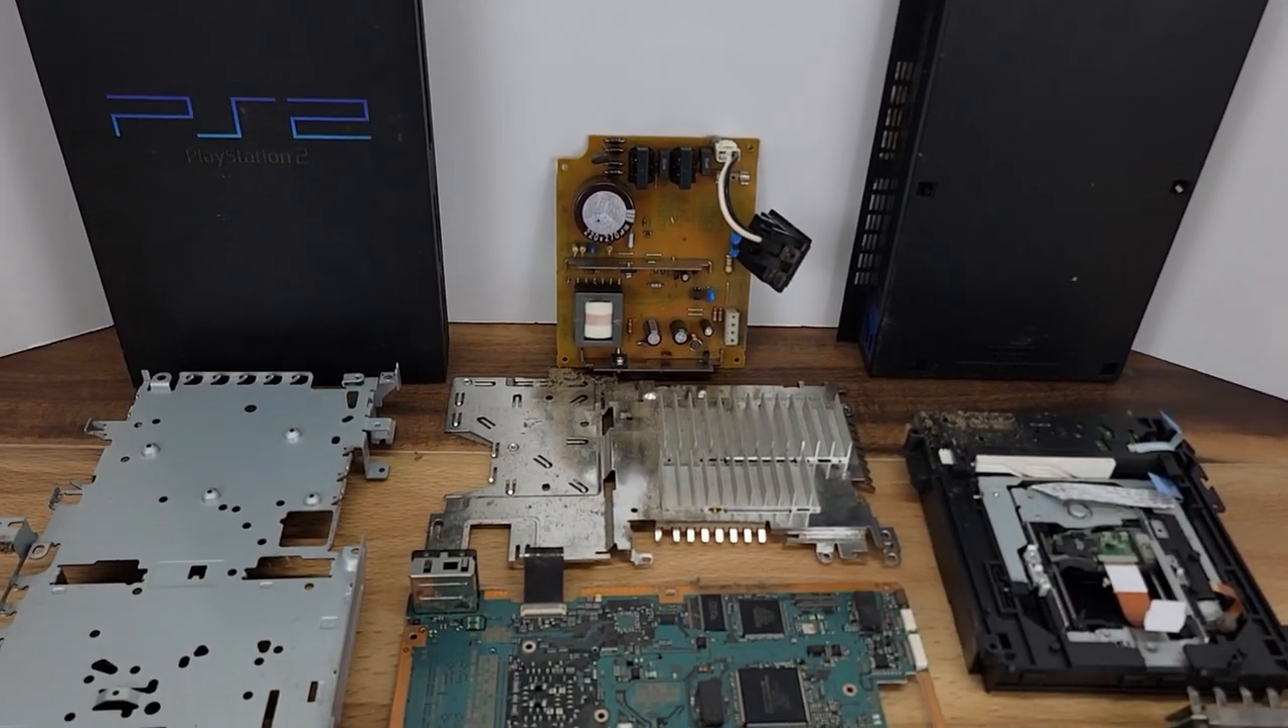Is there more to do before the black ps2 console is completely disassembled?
No.